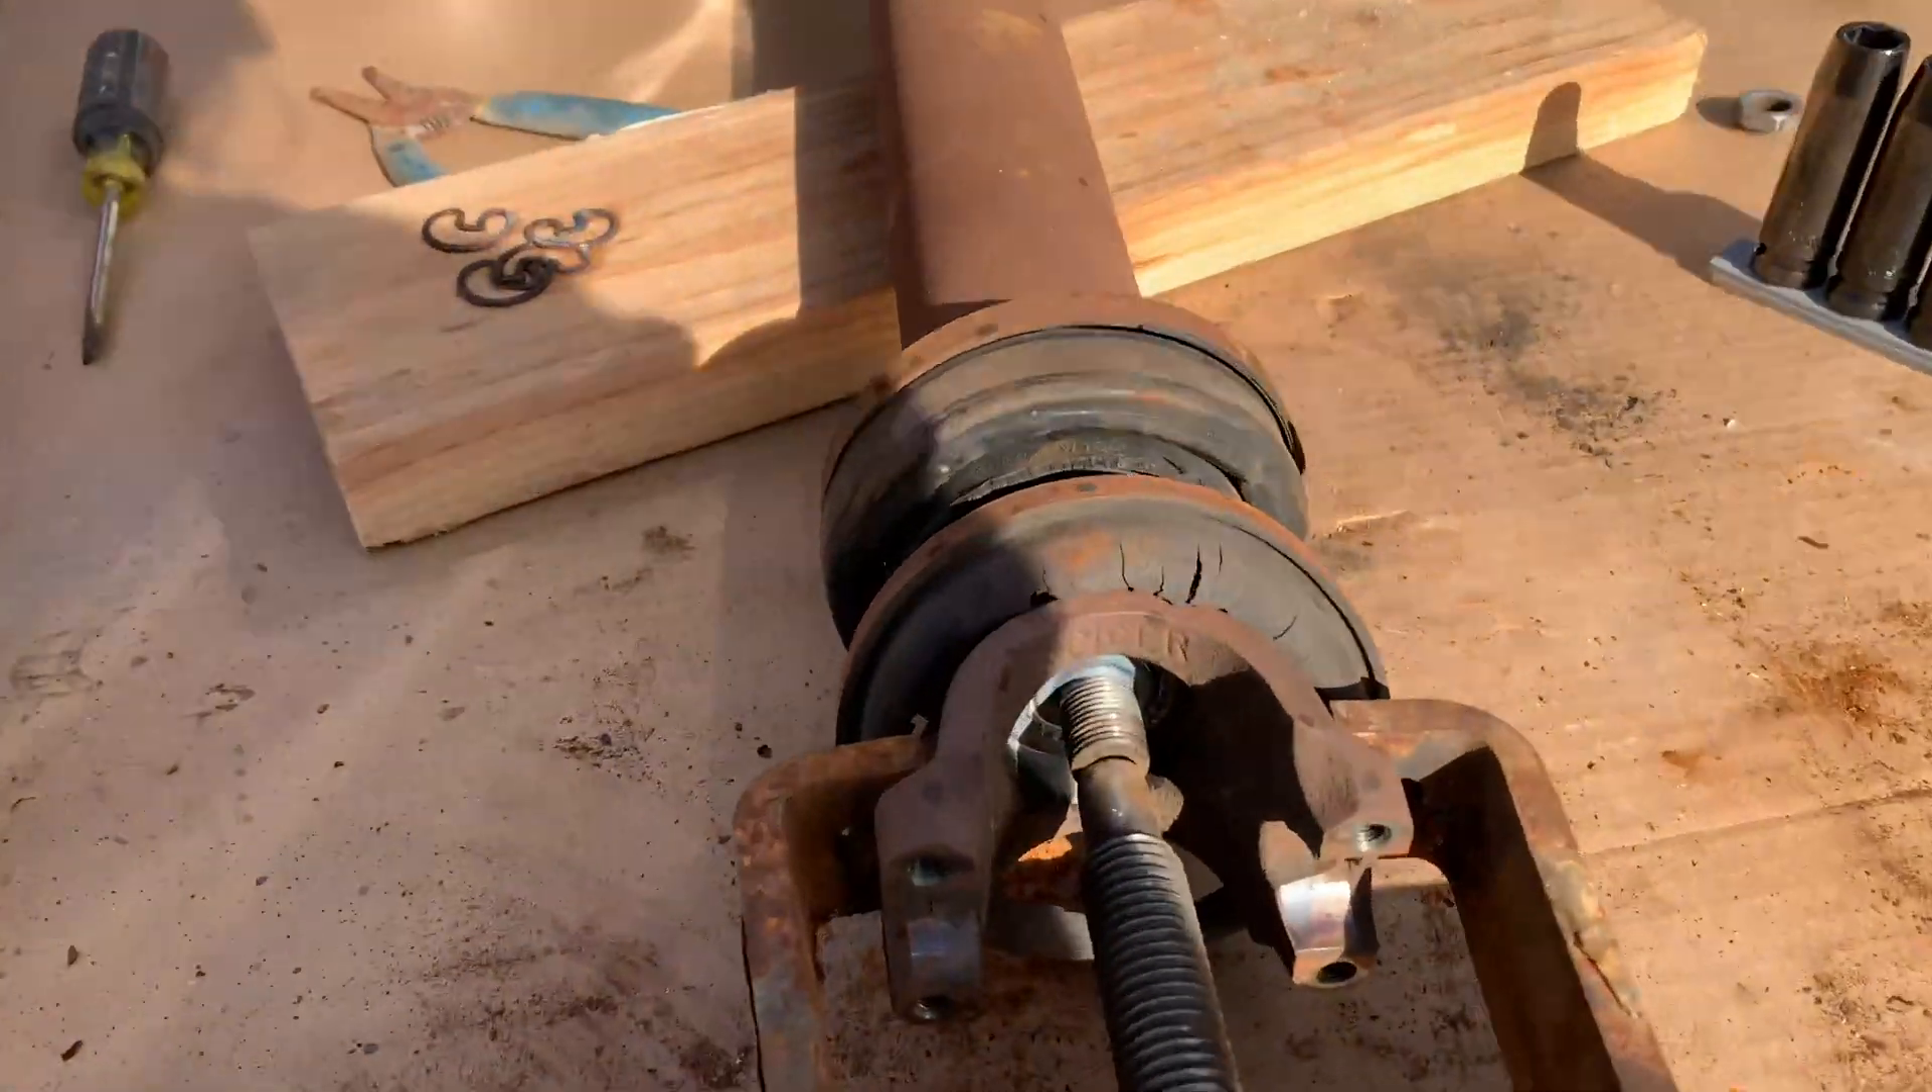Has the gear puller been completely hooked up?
Yes.